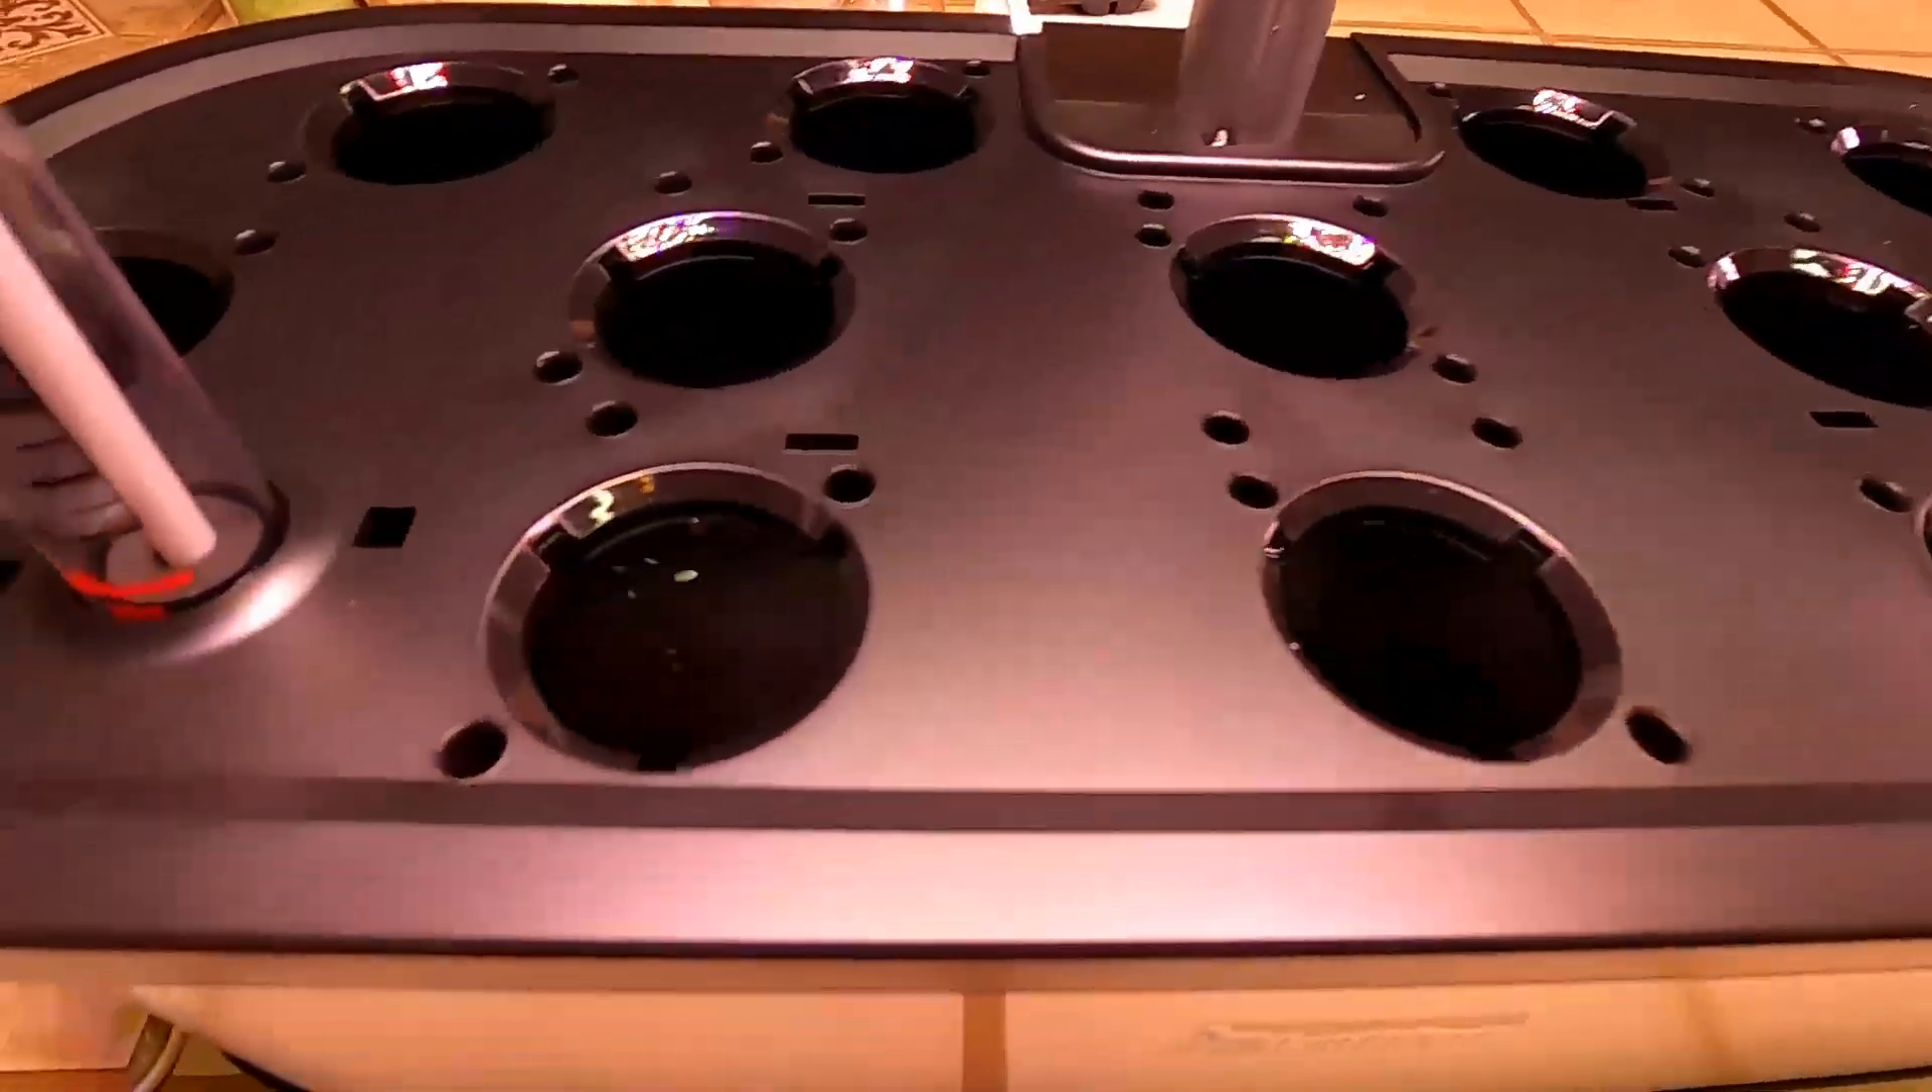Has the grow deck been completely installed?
Yes.